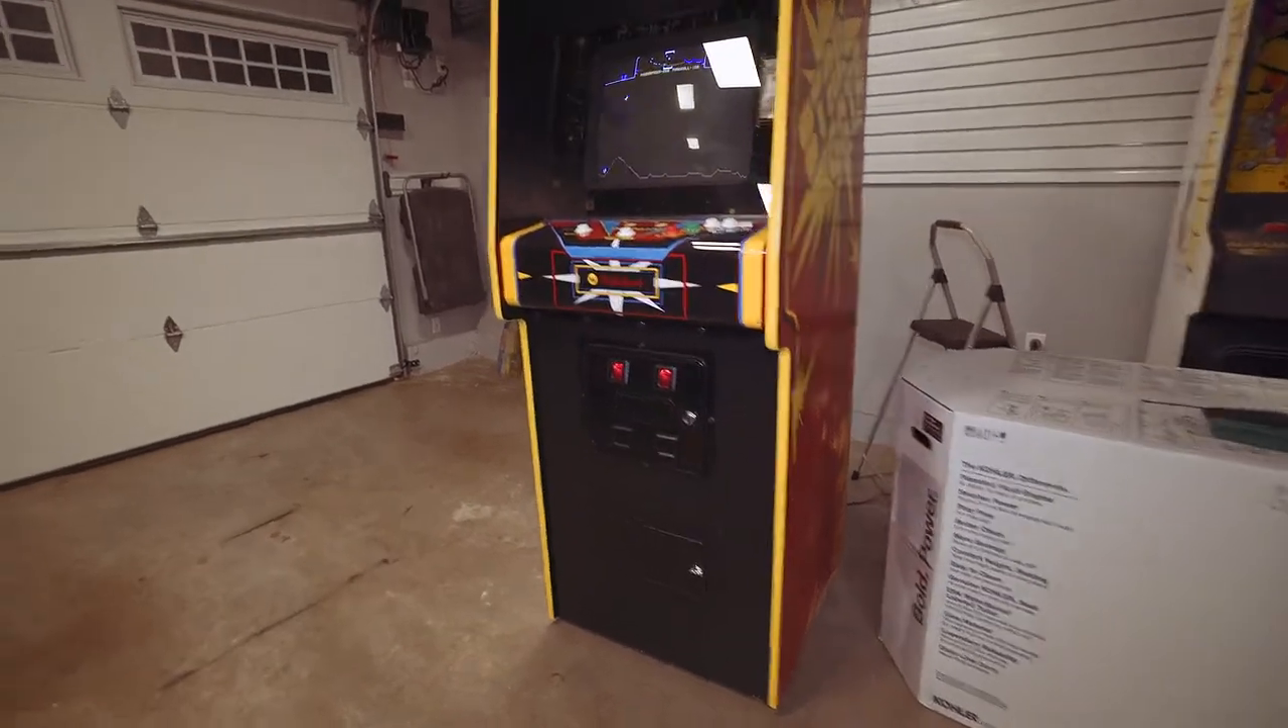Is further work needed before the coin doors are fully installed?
No.